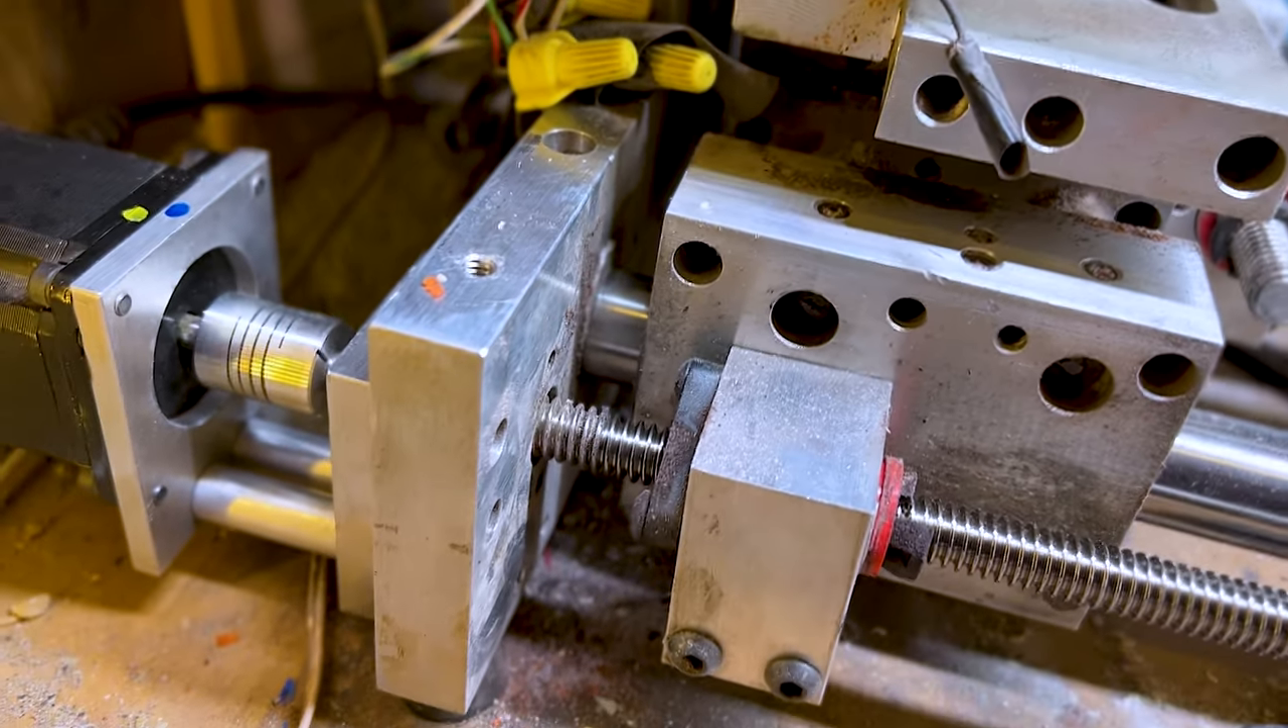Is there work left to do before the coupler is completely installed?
No.